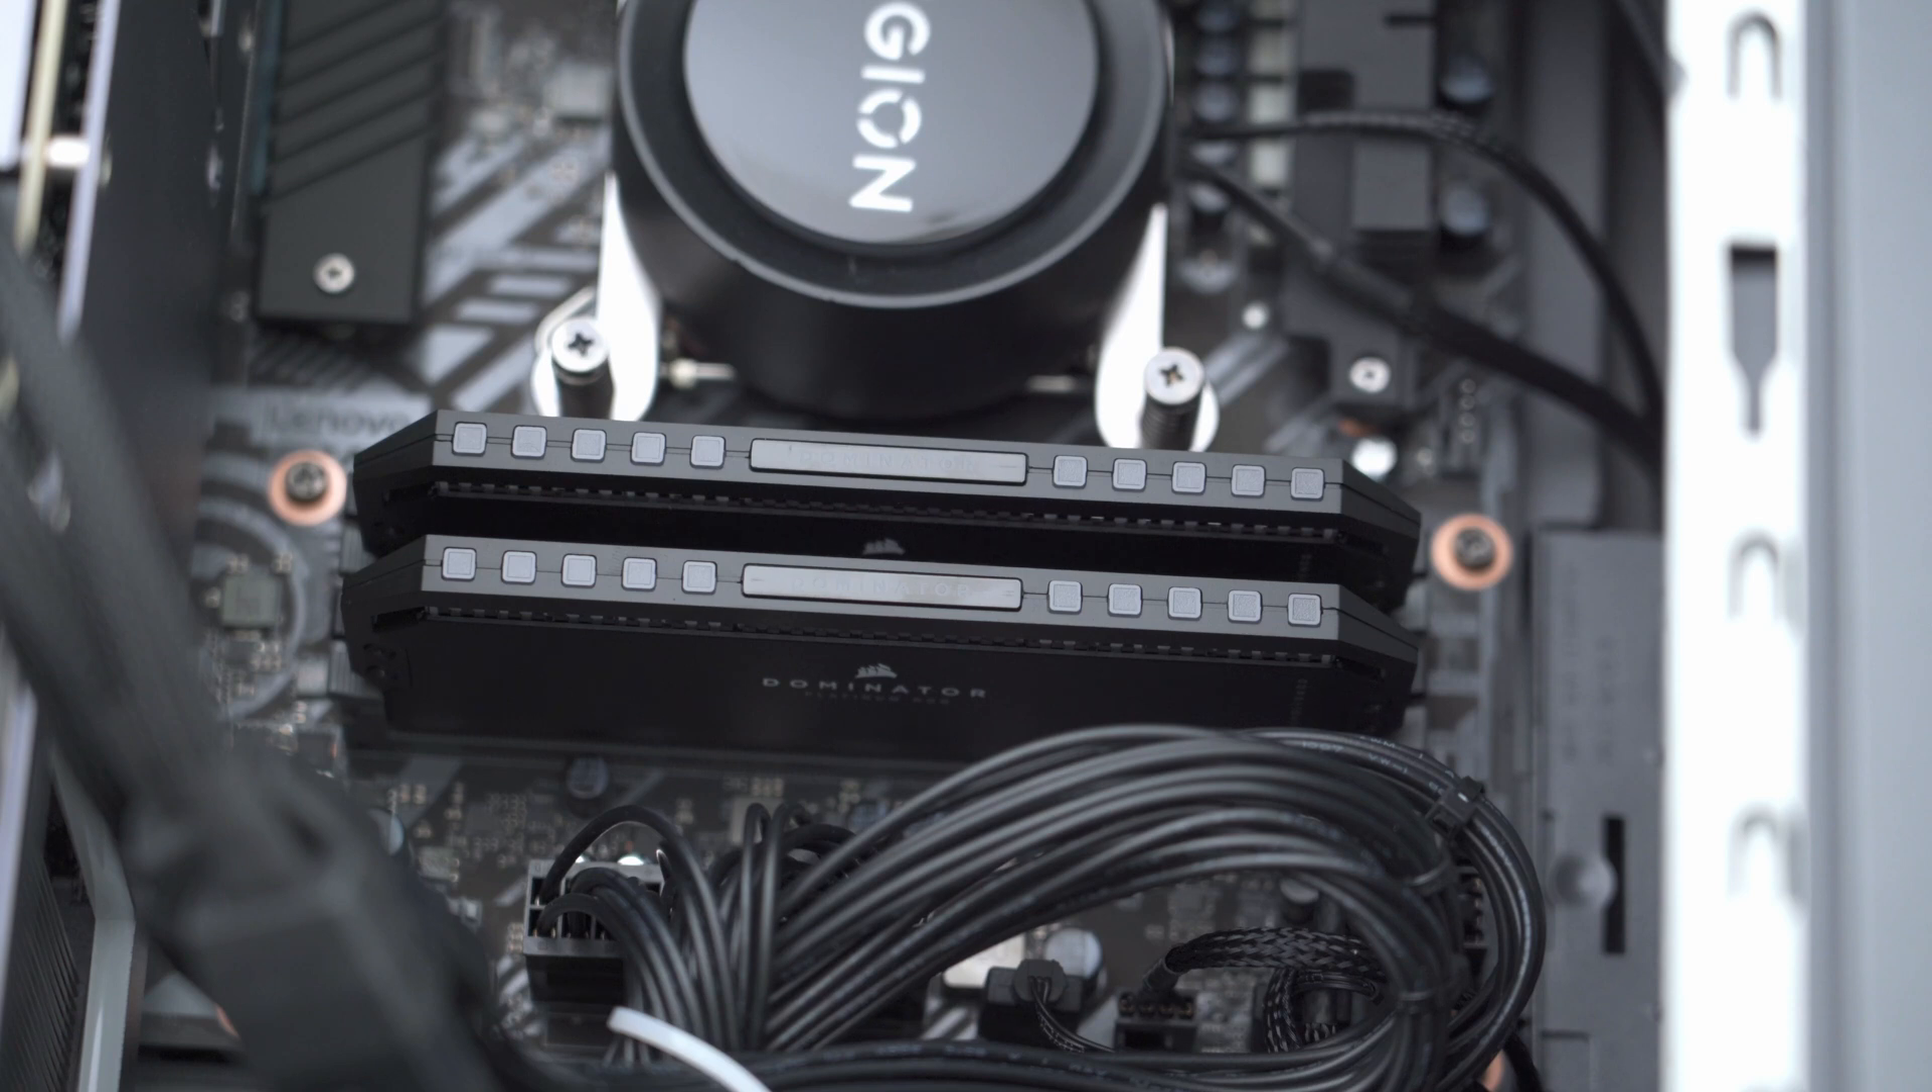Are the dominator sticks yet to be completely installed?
No.